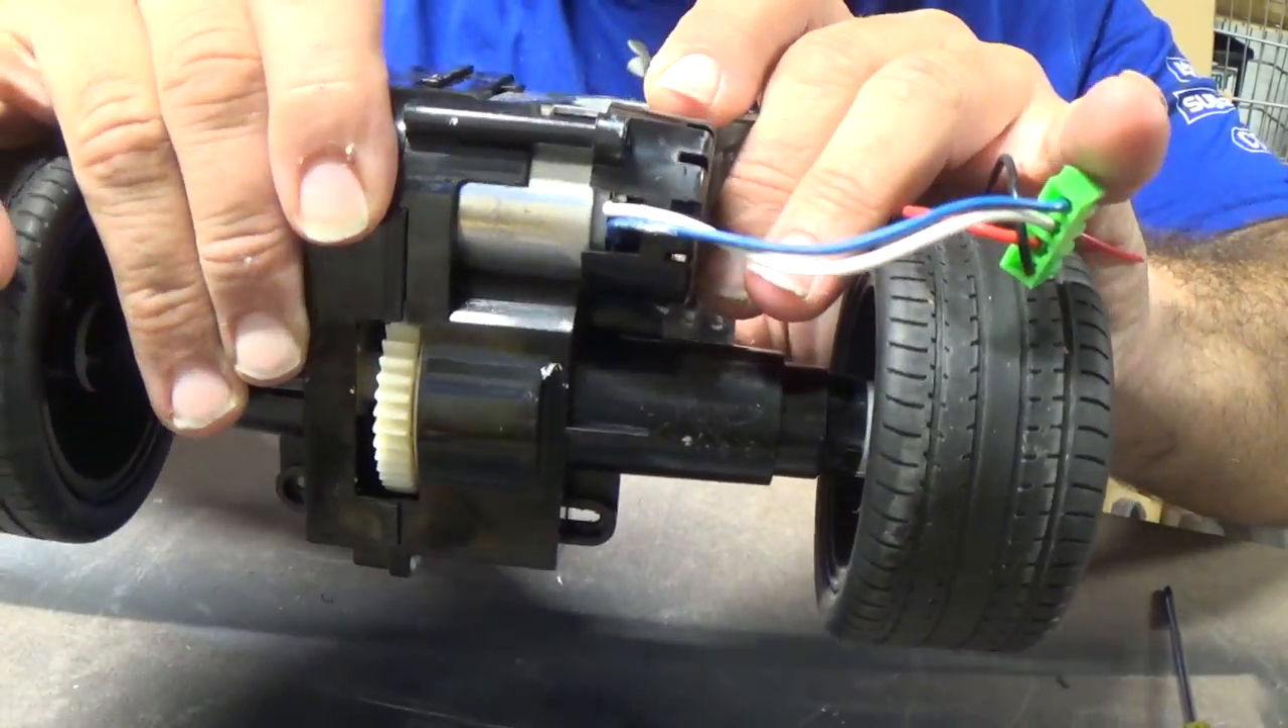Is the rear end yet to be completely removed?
No.